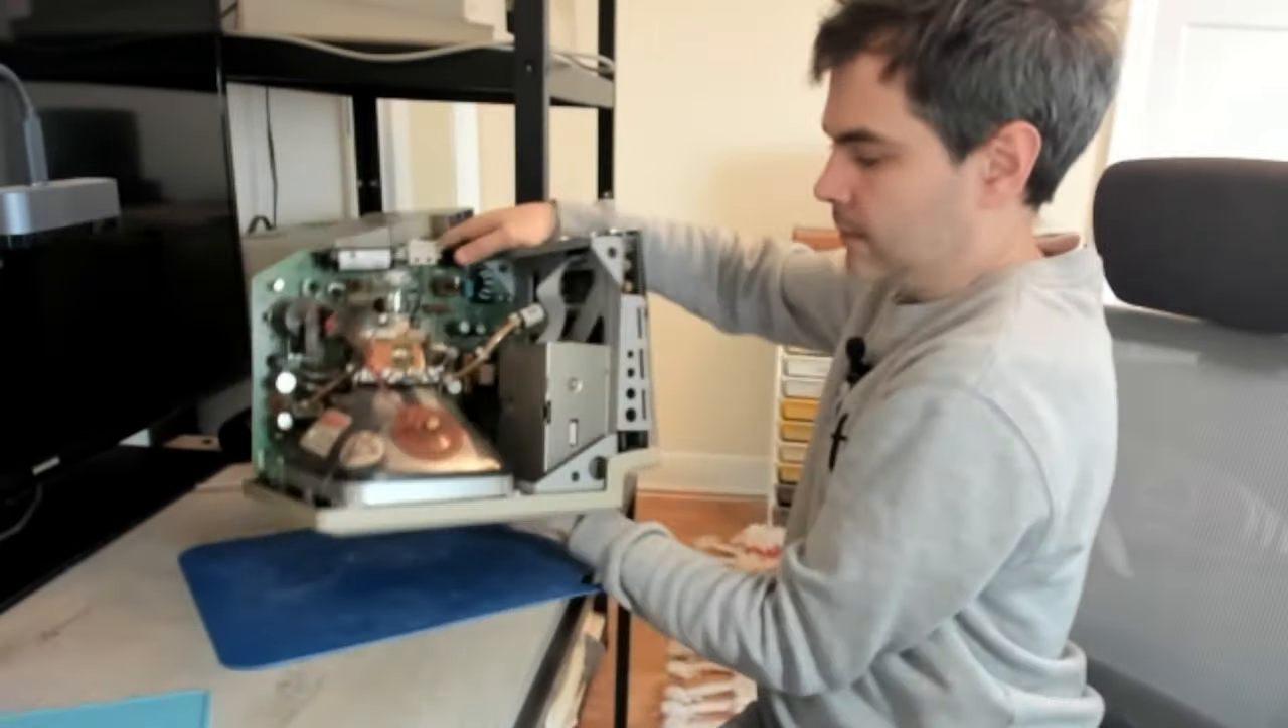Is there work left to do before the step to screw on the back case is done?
Yes.